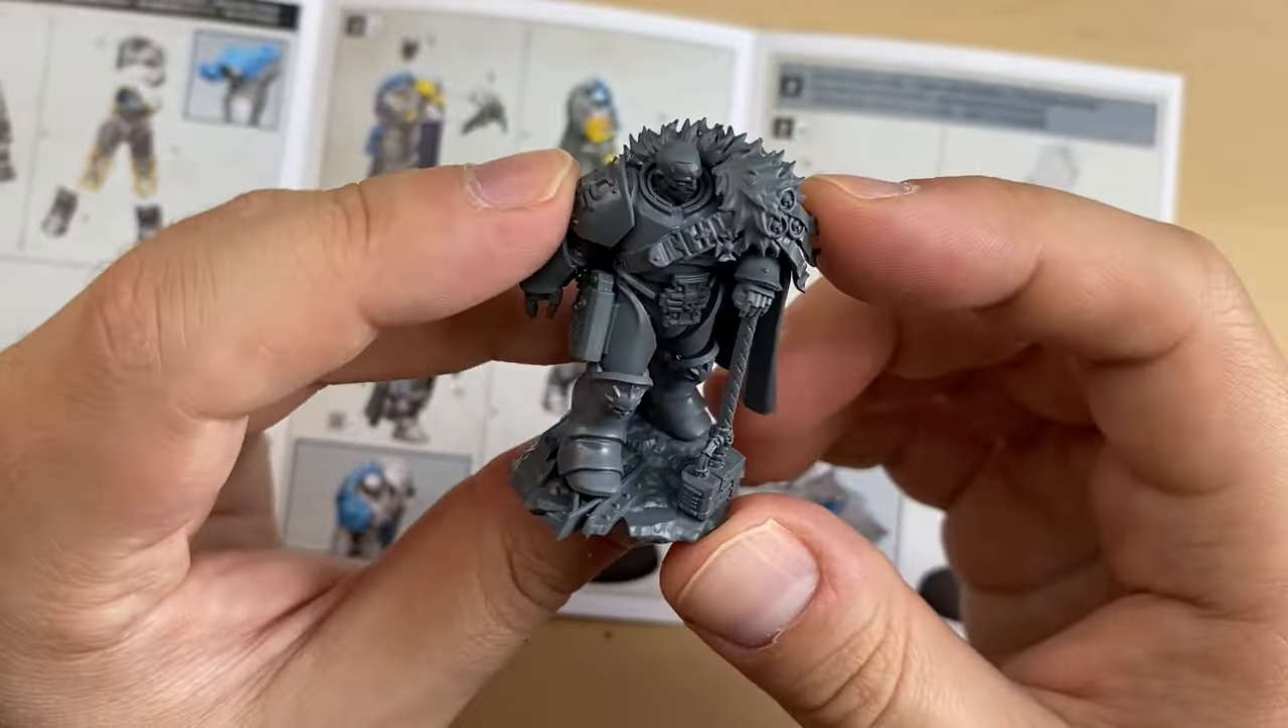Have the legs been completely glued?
Yes.